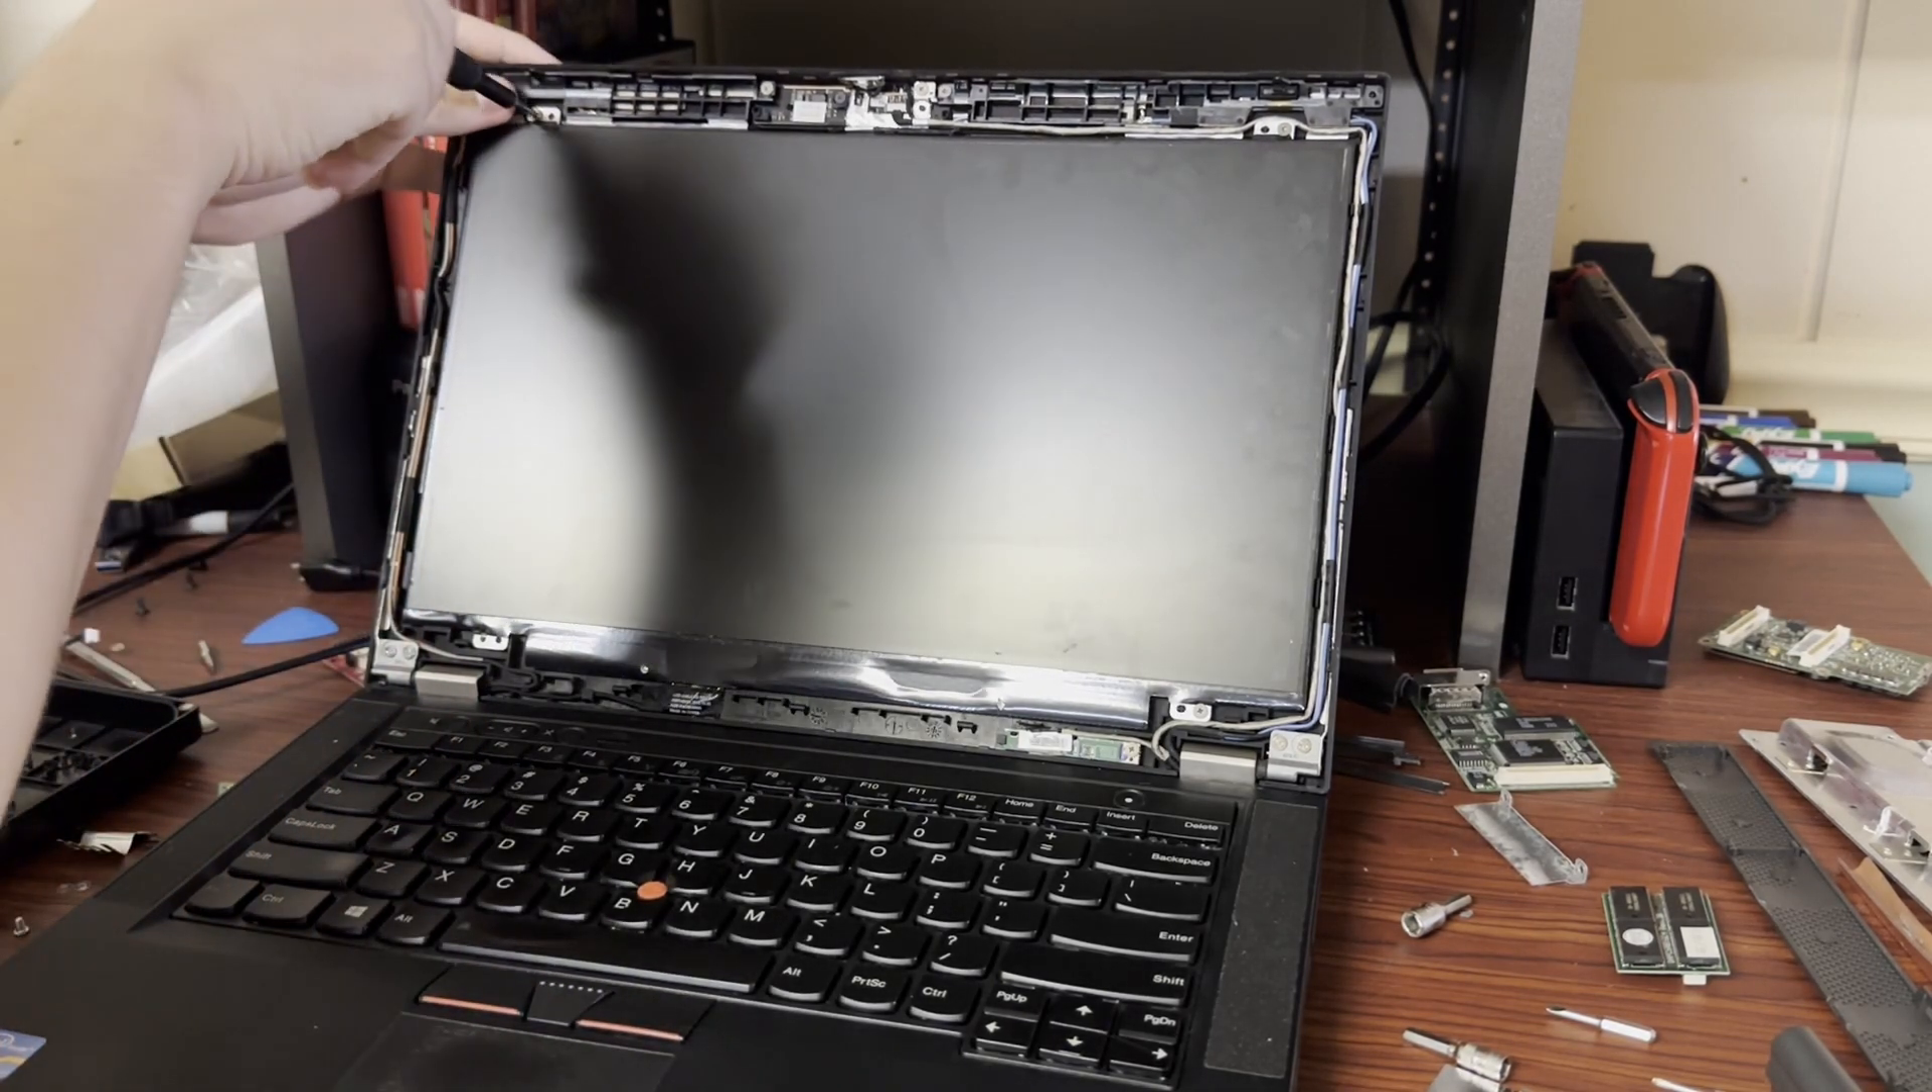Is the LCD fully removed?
No.